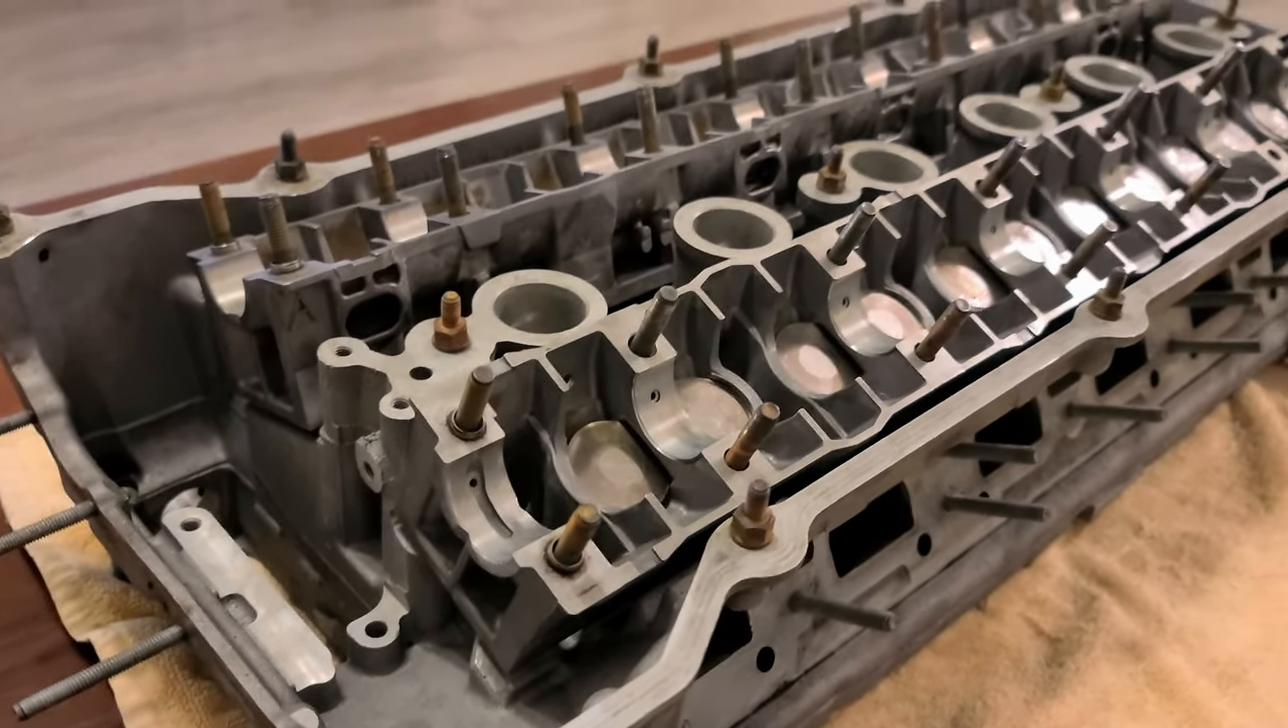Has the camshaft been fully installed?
No.